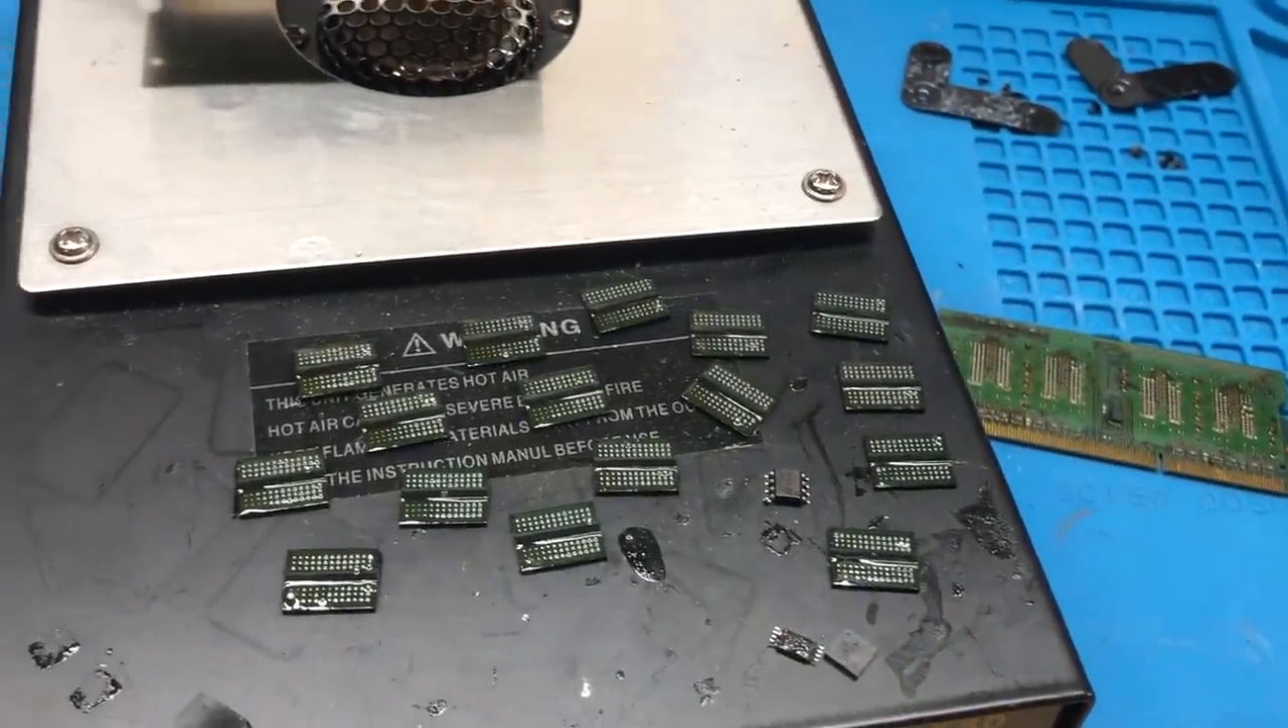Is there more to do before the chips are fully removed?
No.